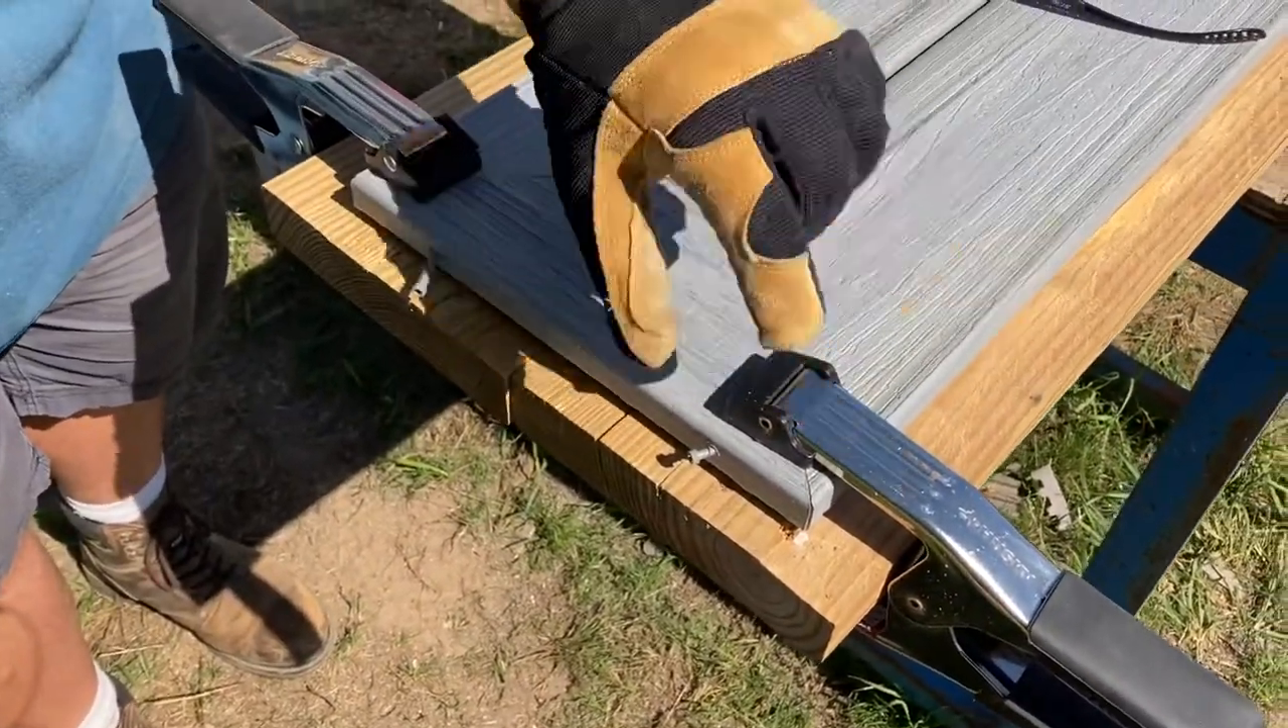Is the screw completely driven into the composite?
No.